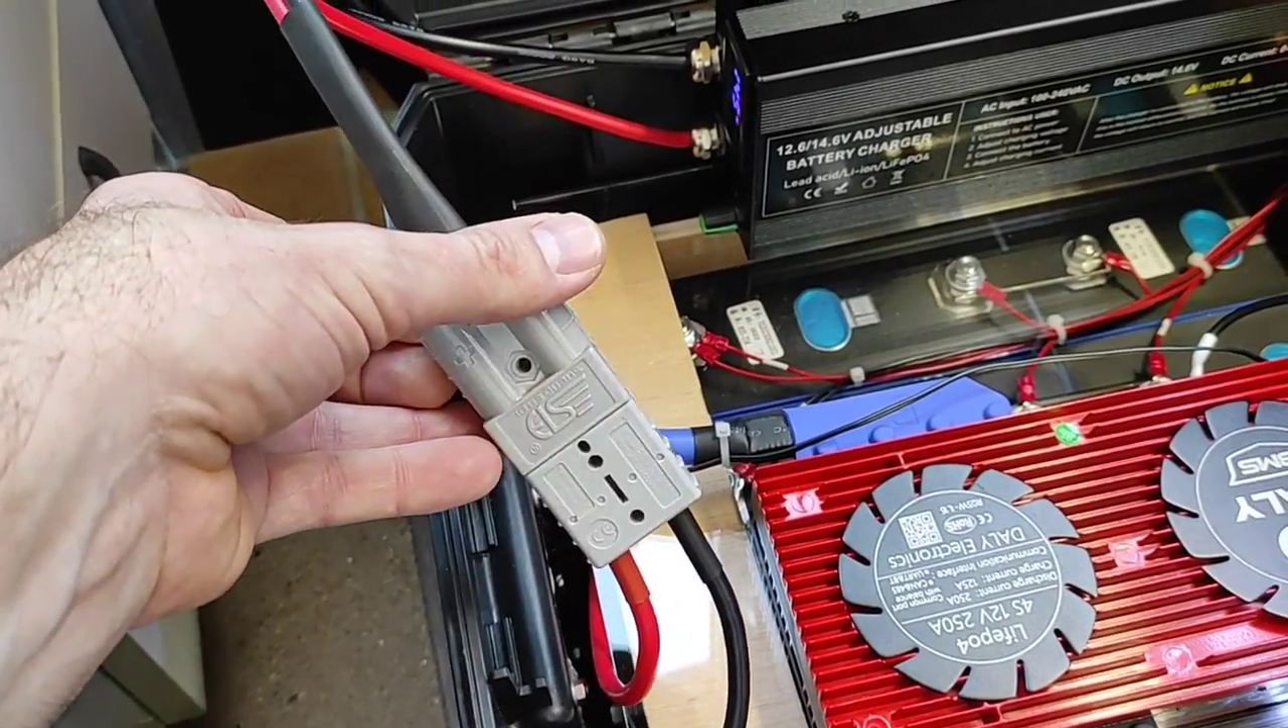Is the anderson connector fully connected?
Yes.